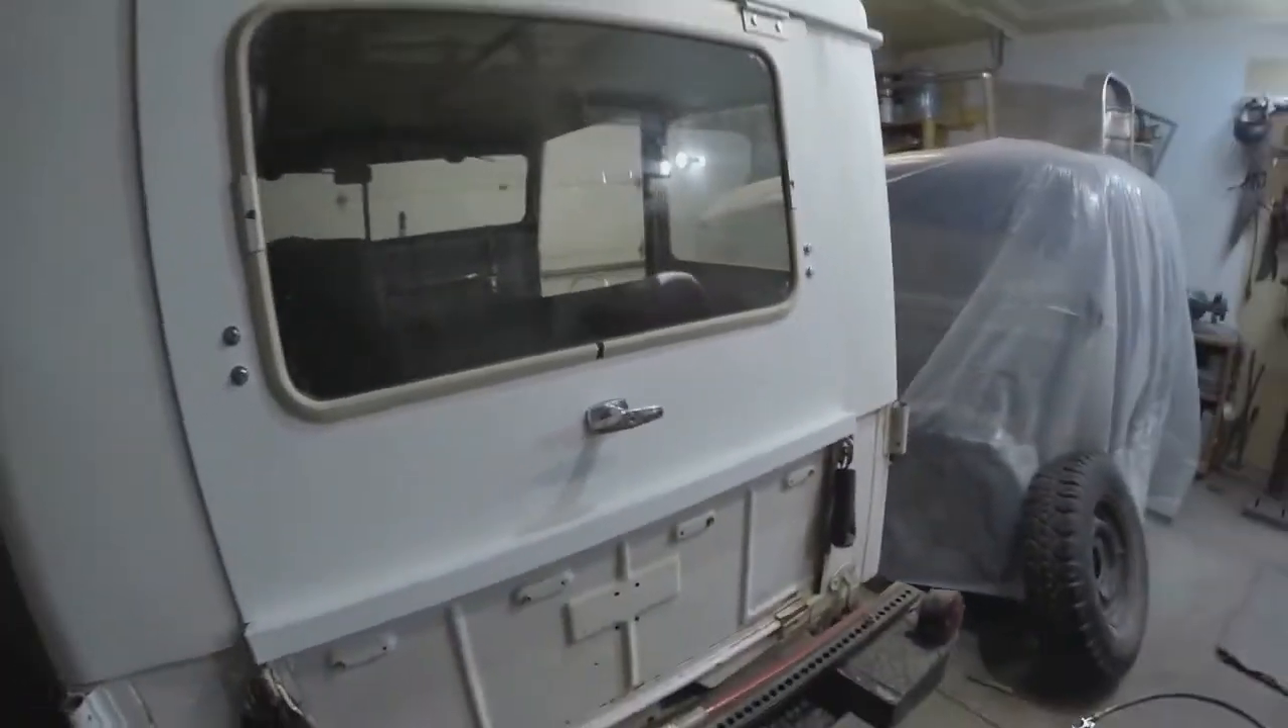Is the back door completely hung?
Yes.